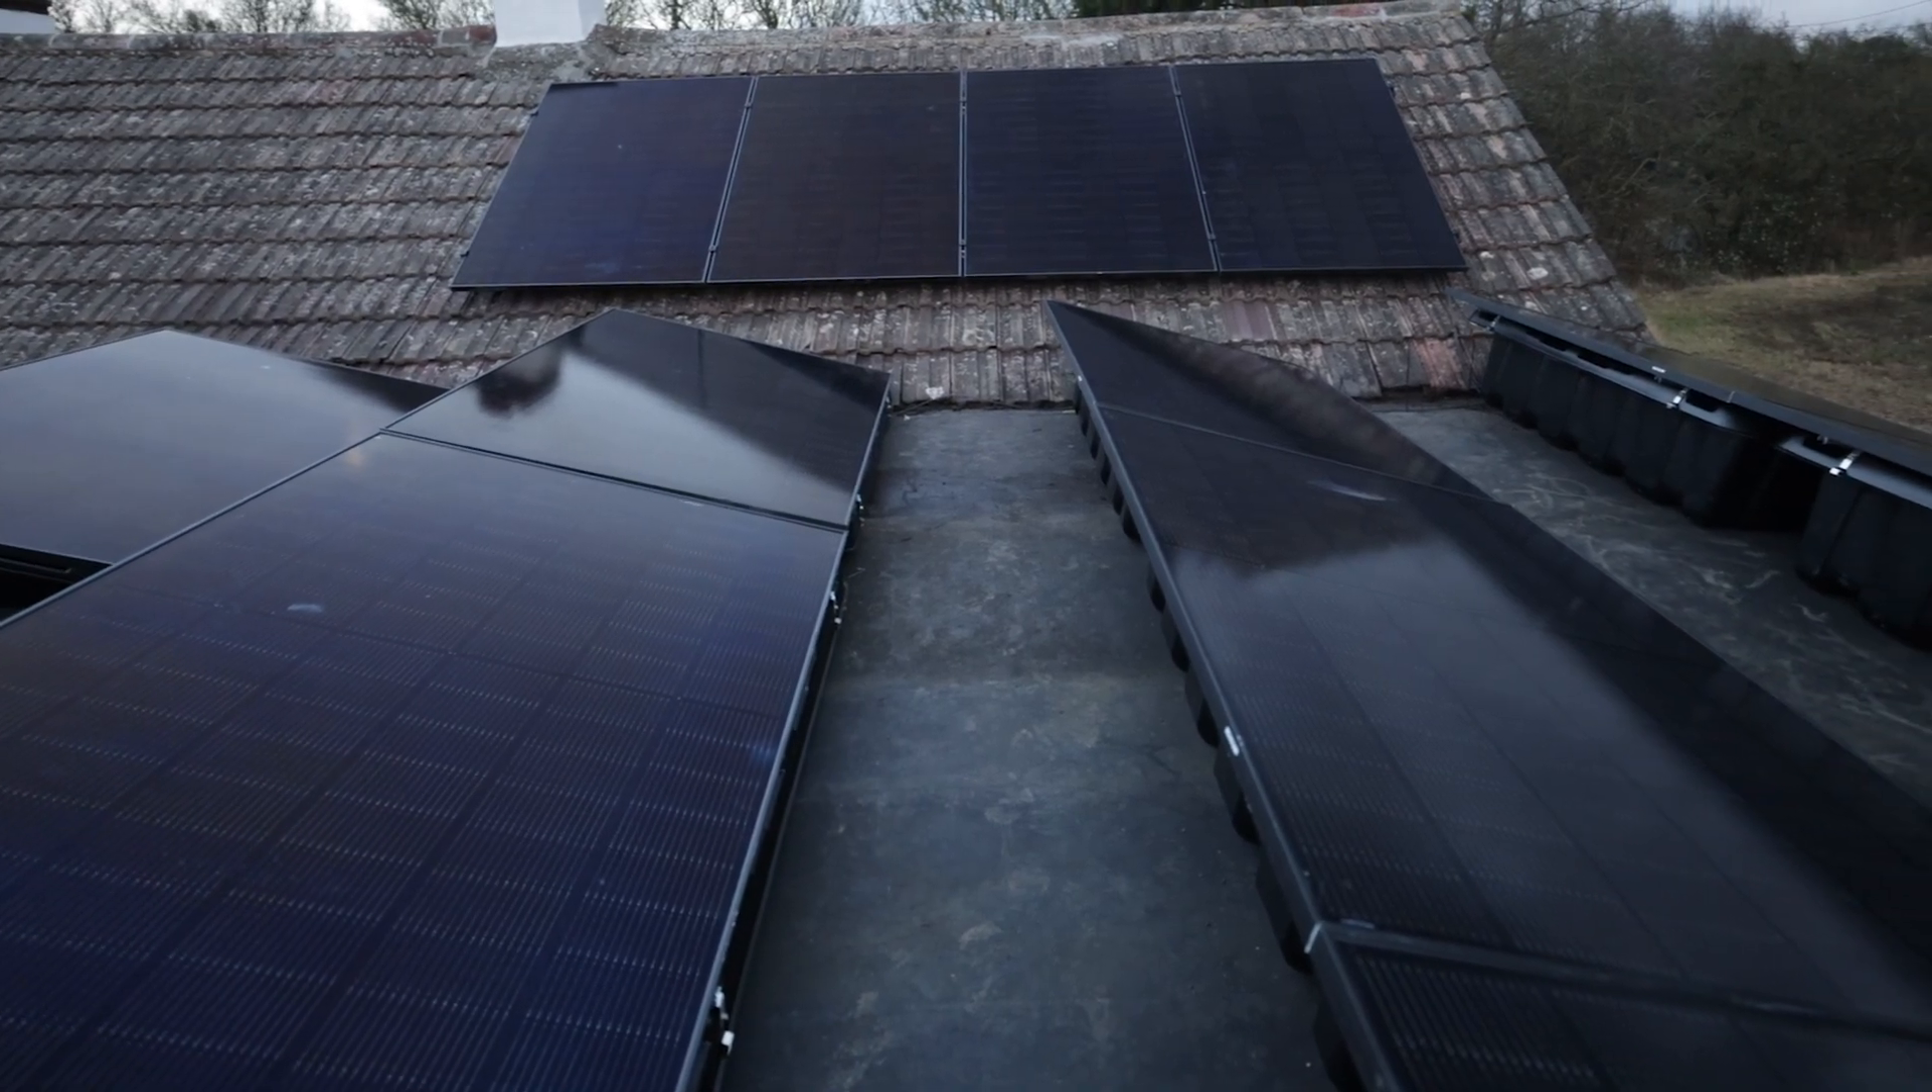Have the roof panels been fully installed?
Yes.